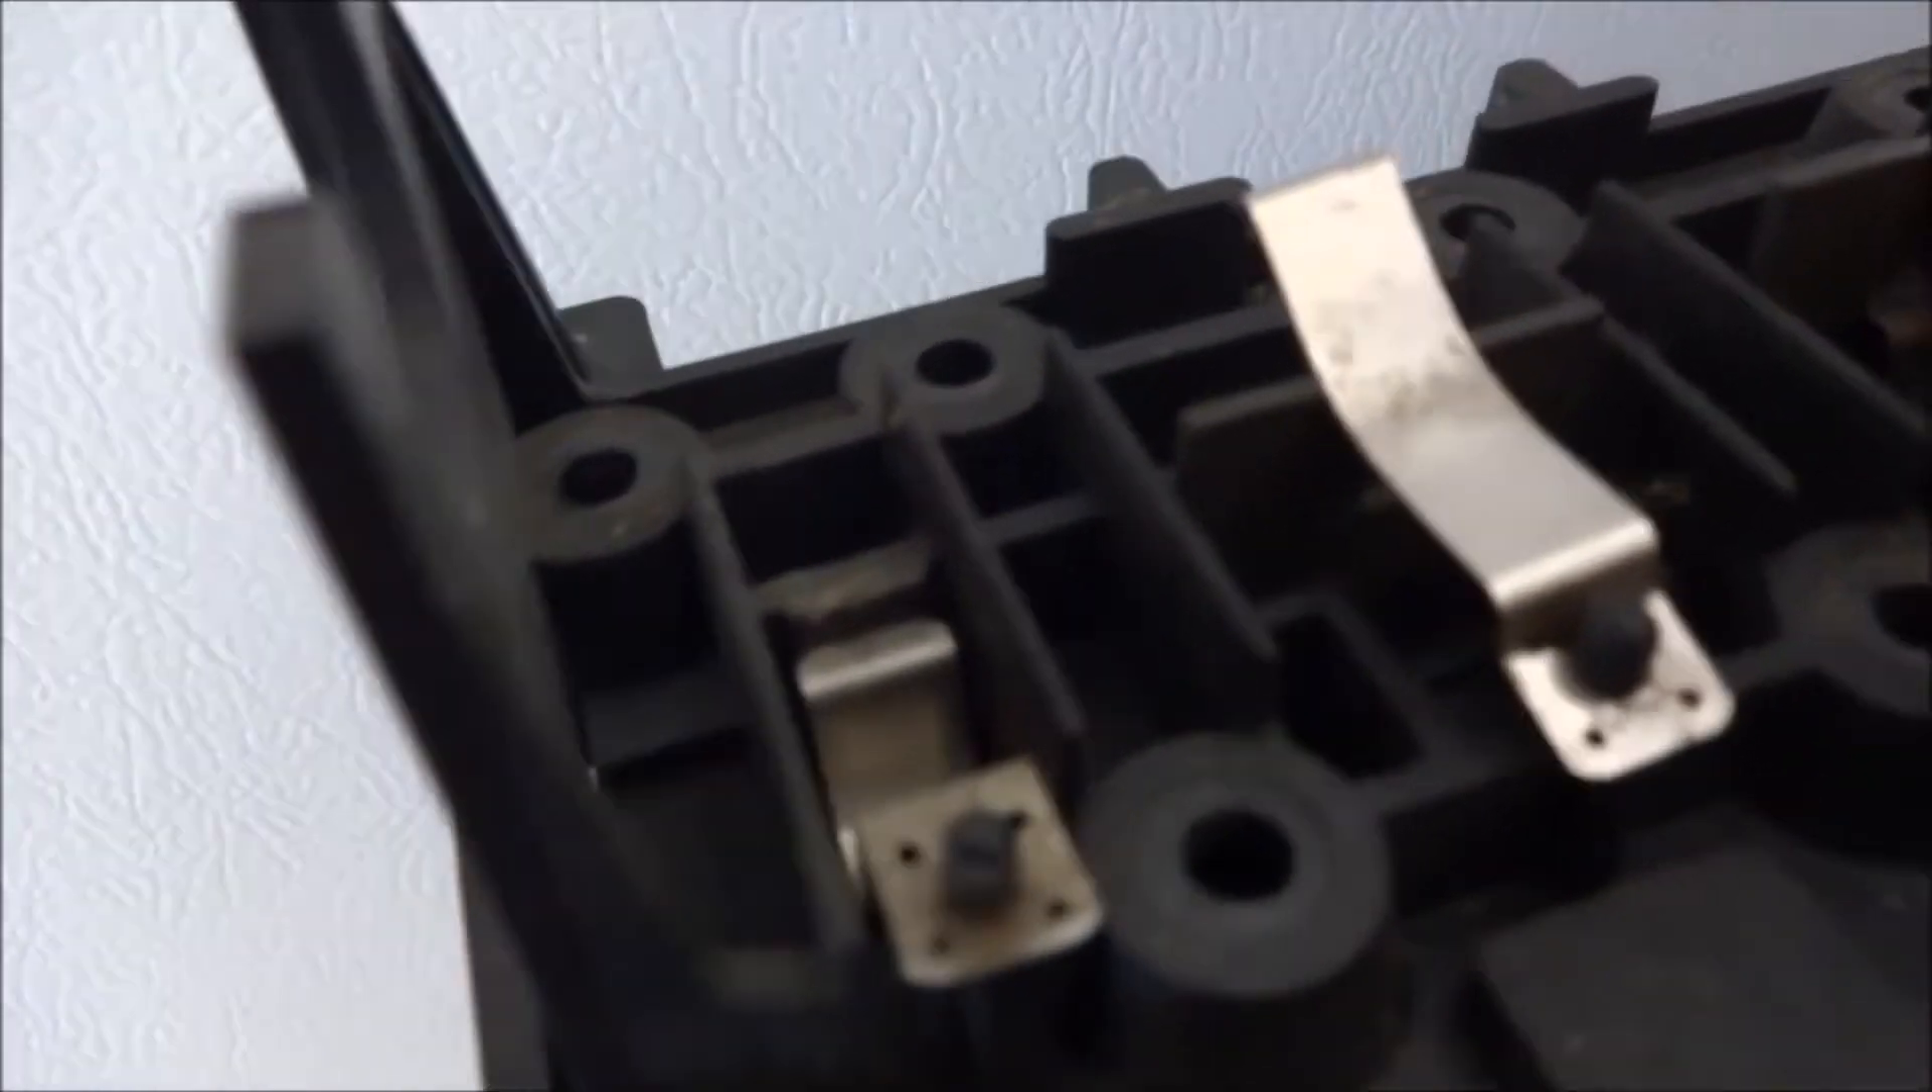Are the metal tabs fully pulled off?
No.